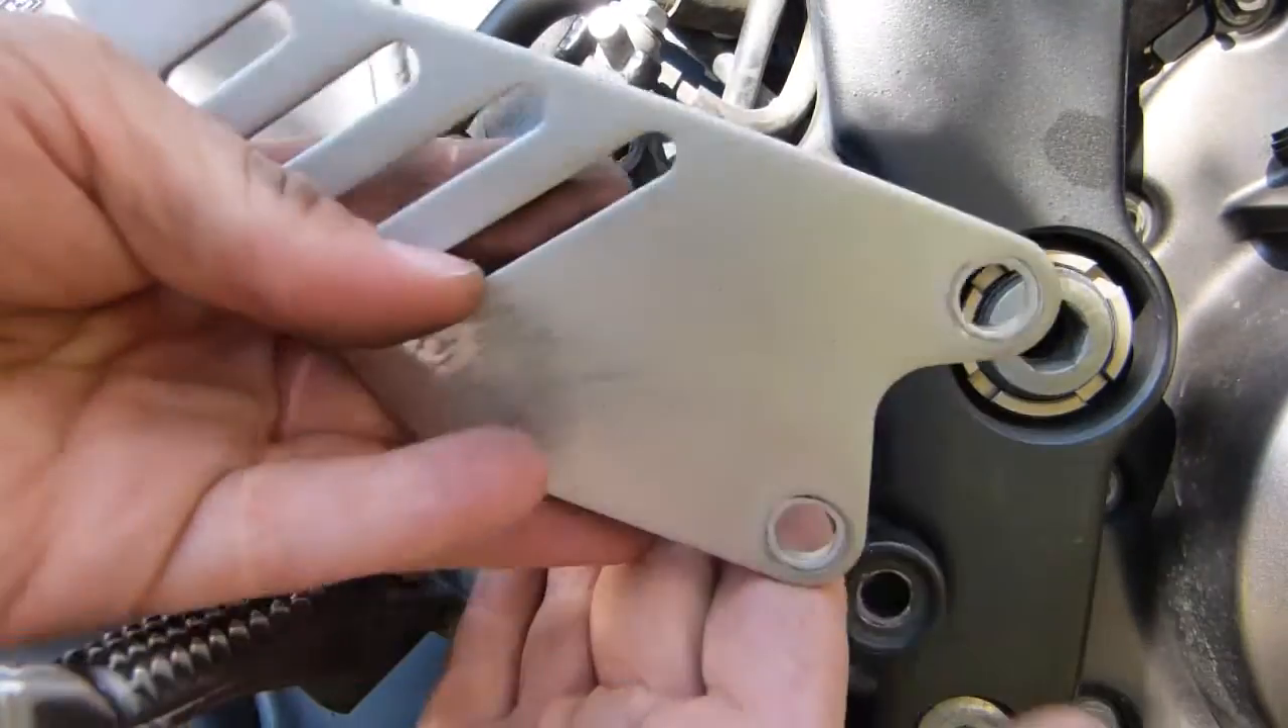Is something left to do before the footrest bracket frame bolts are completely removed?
No.